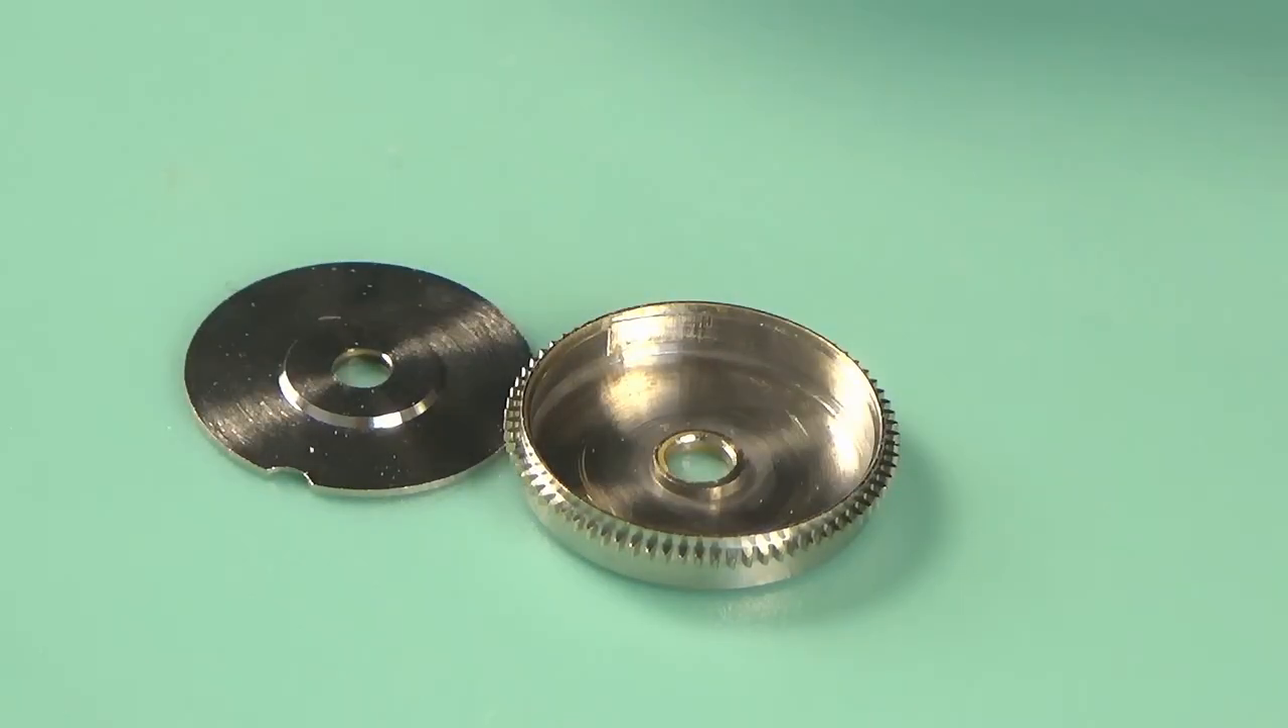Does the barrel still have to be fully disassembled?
No.